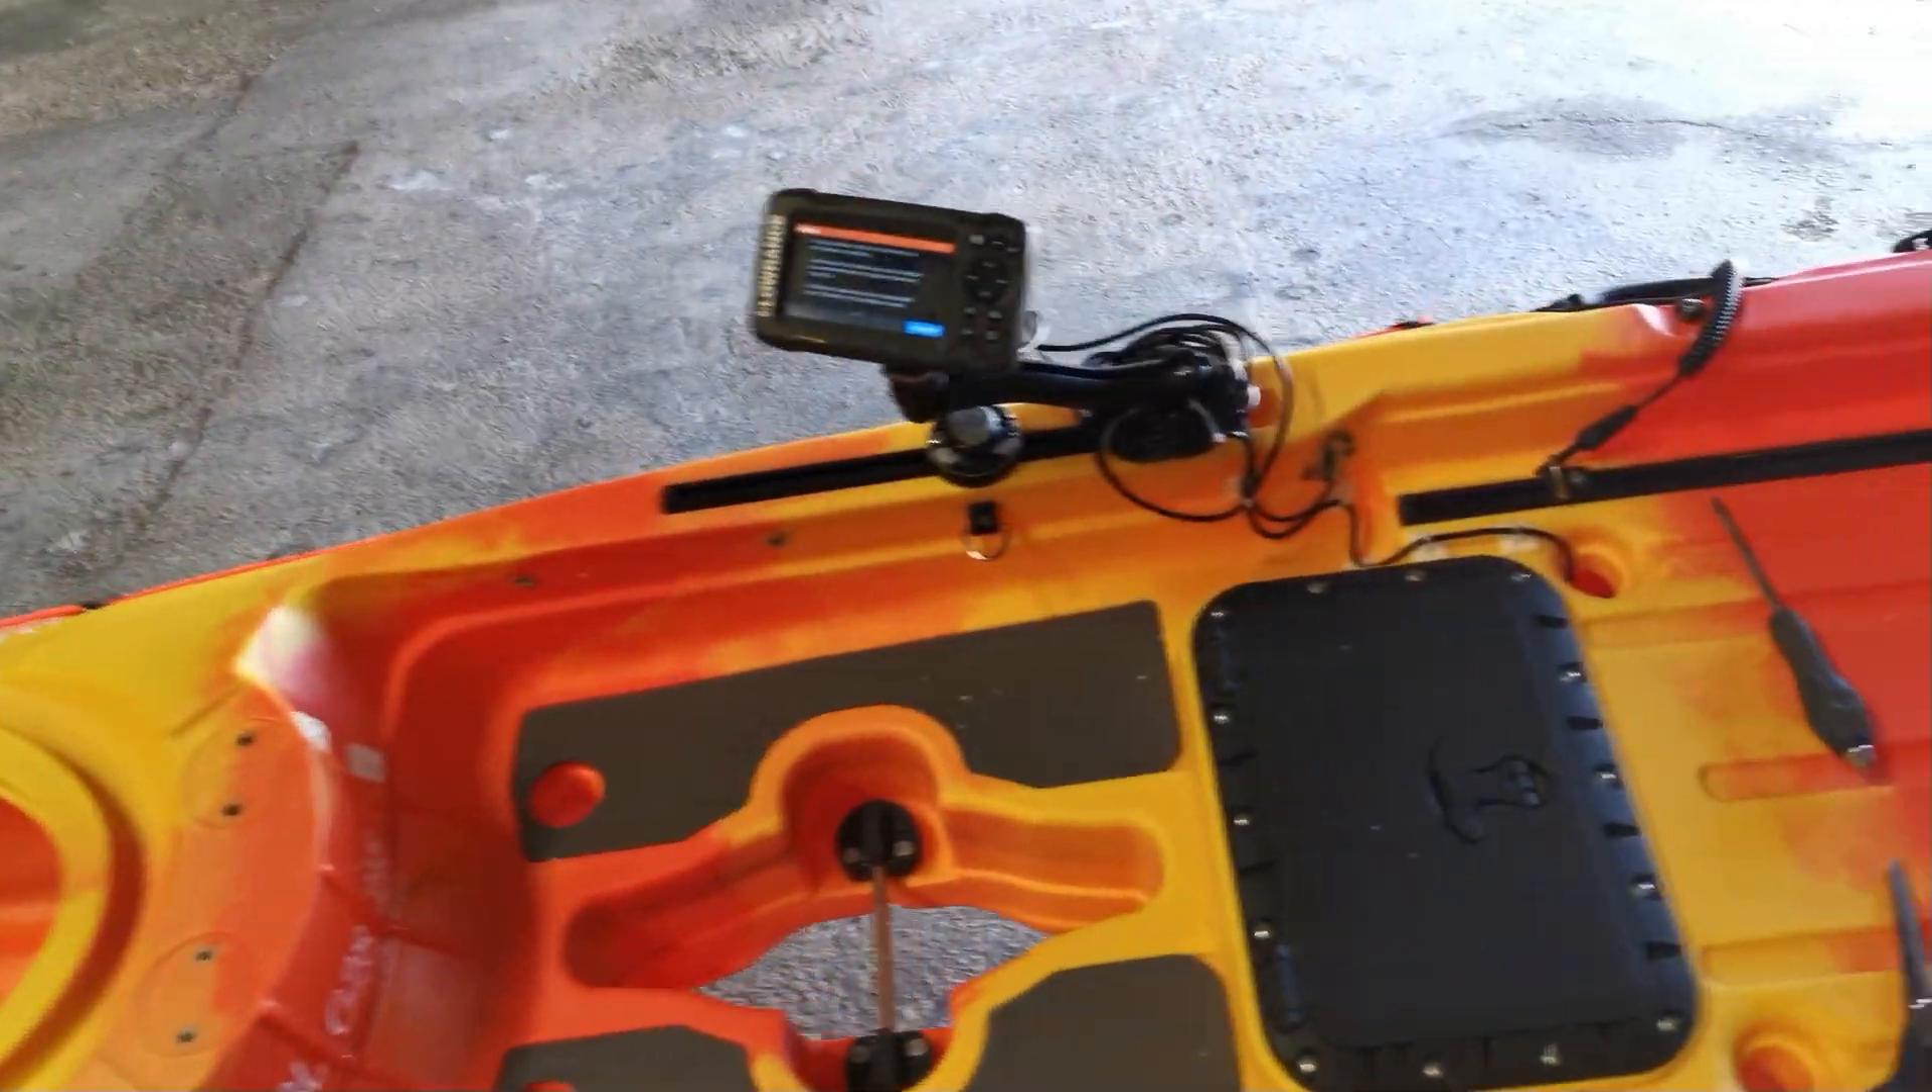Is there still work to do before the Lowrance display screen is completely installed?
No.